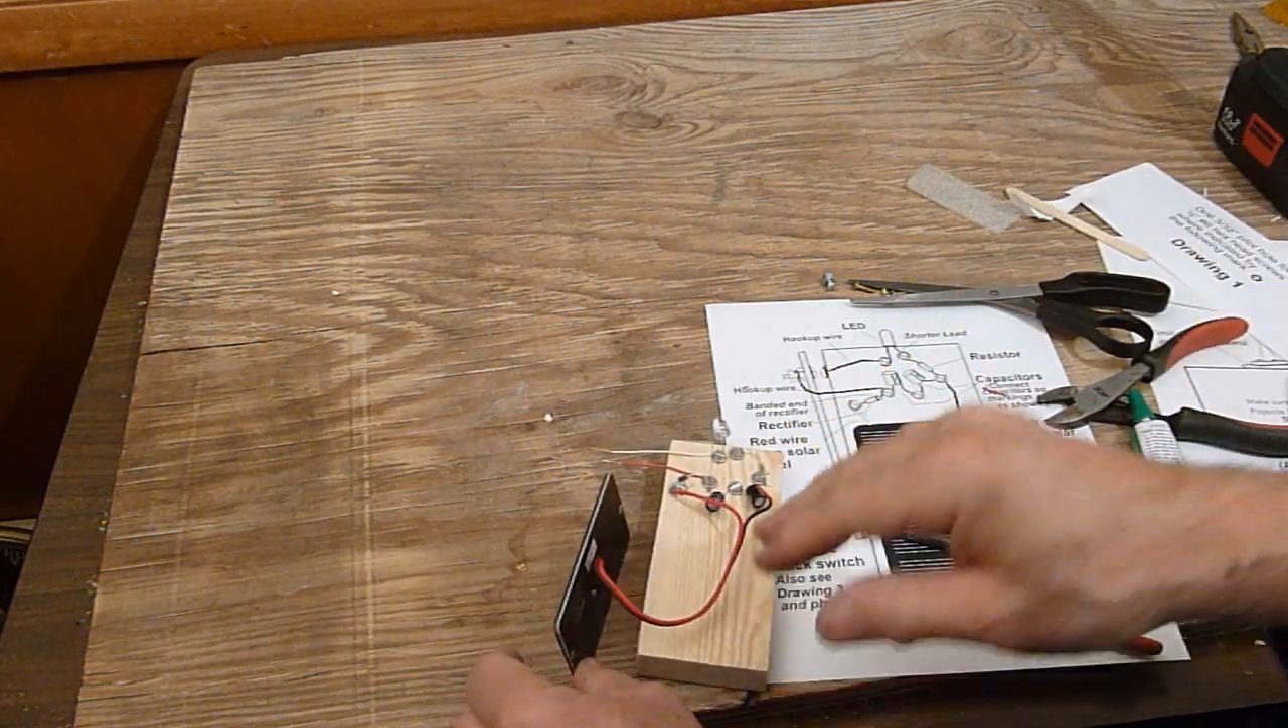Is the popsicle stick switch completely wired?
No.